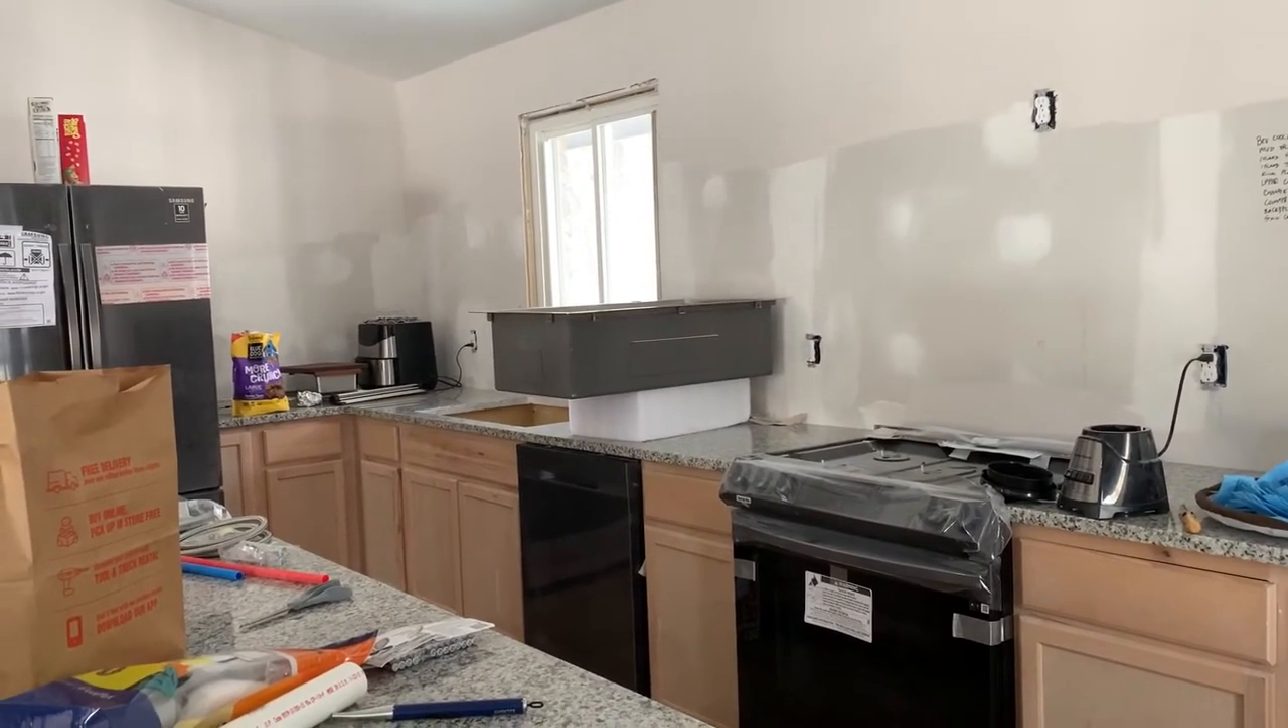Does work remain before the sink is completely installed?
Yes.